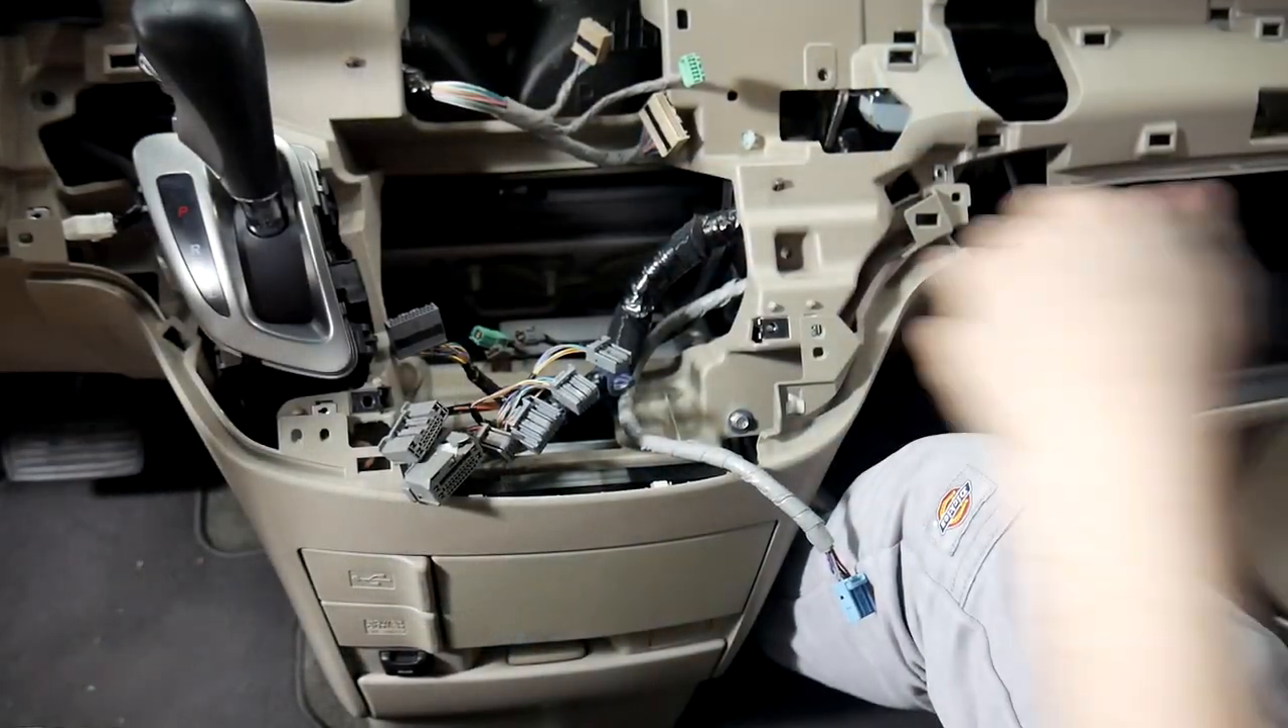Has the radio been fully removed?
Yes.